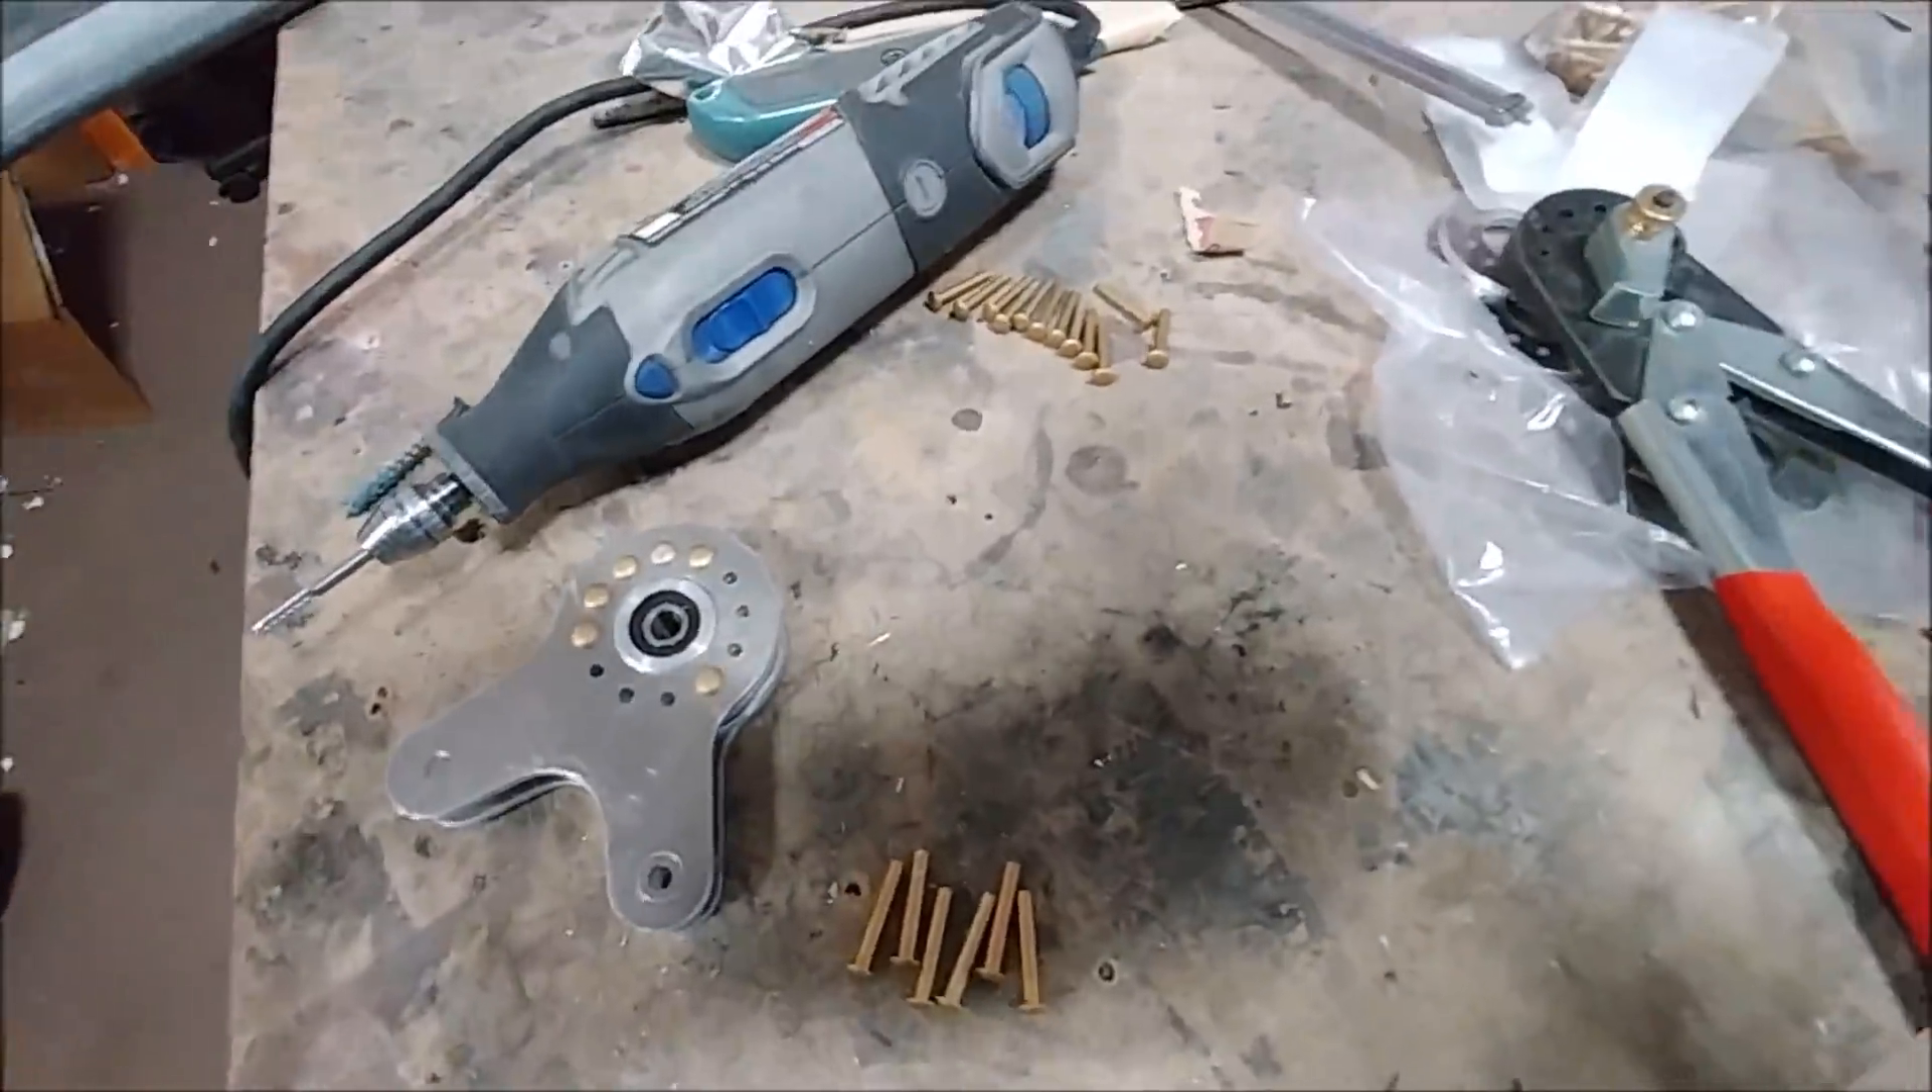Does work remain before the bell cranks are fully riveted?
Yes.